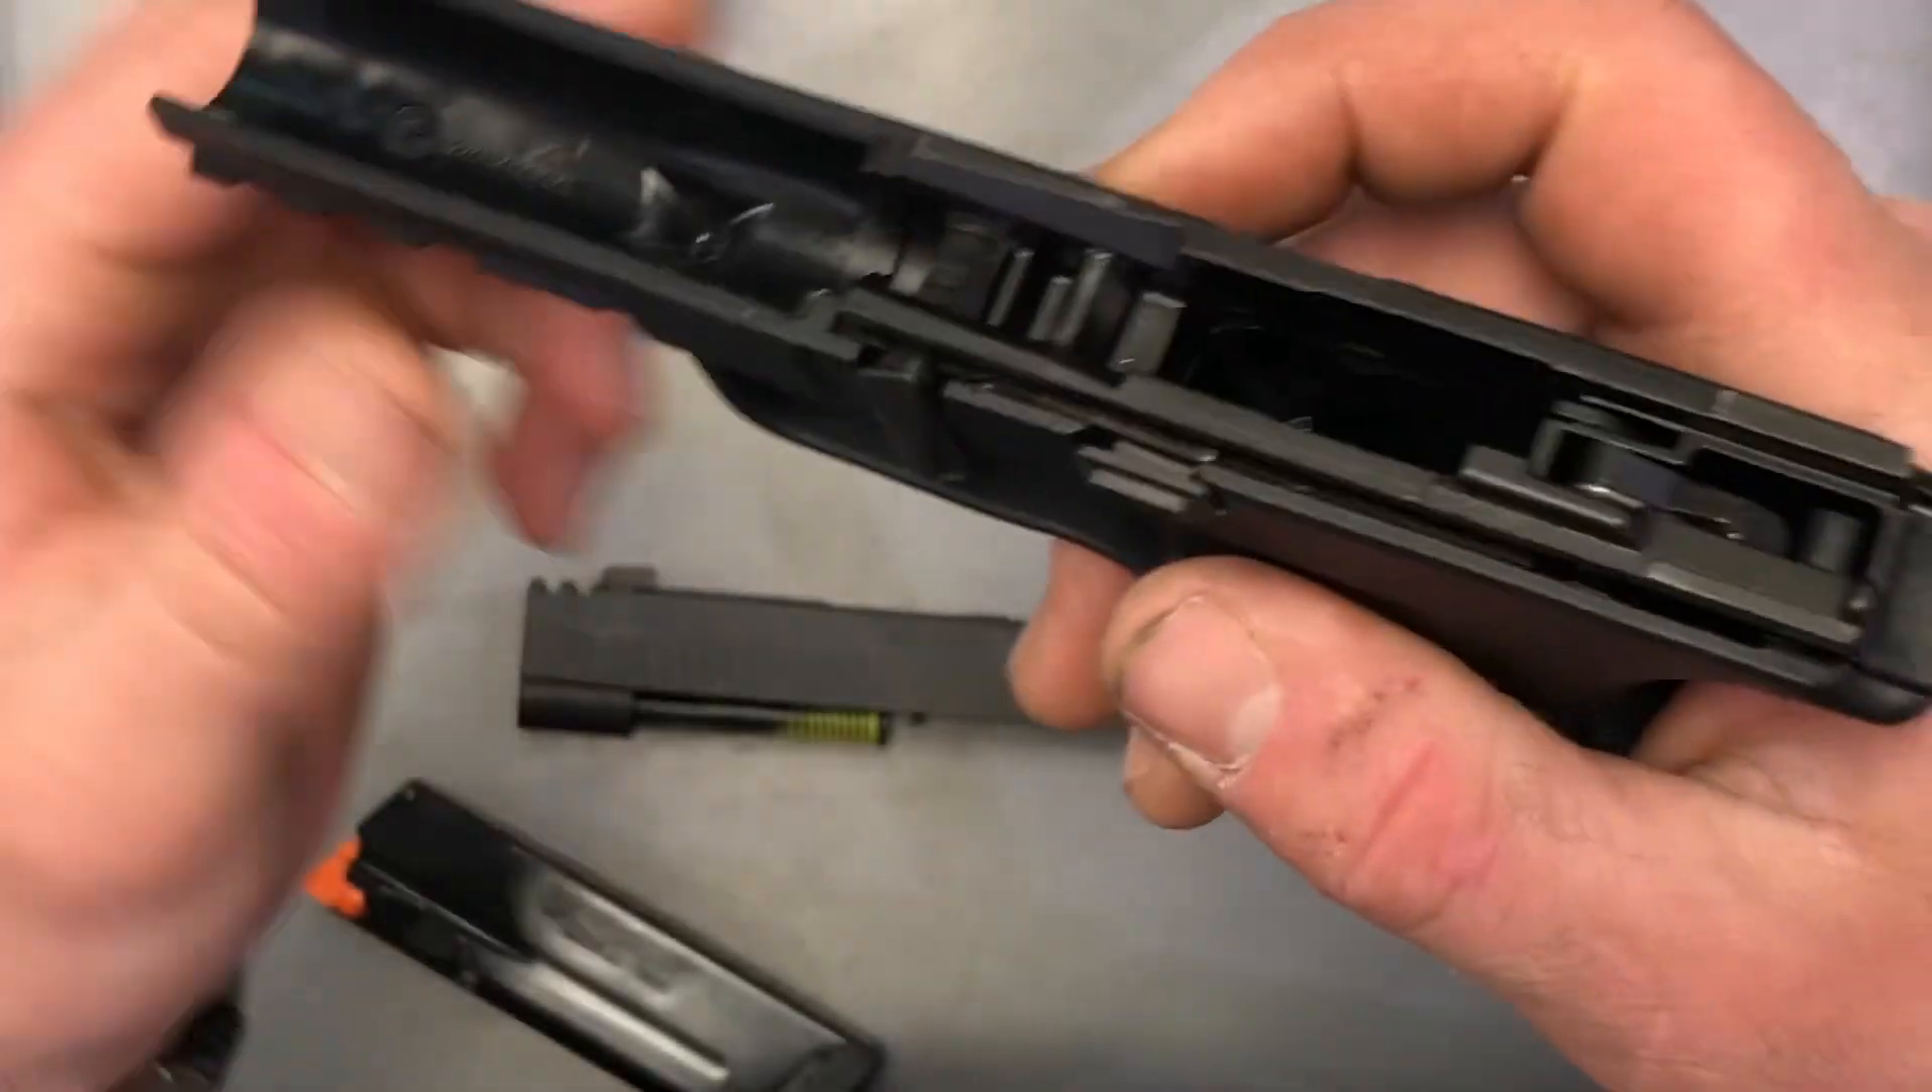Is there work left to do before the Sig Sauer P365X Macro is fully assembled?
Yes.